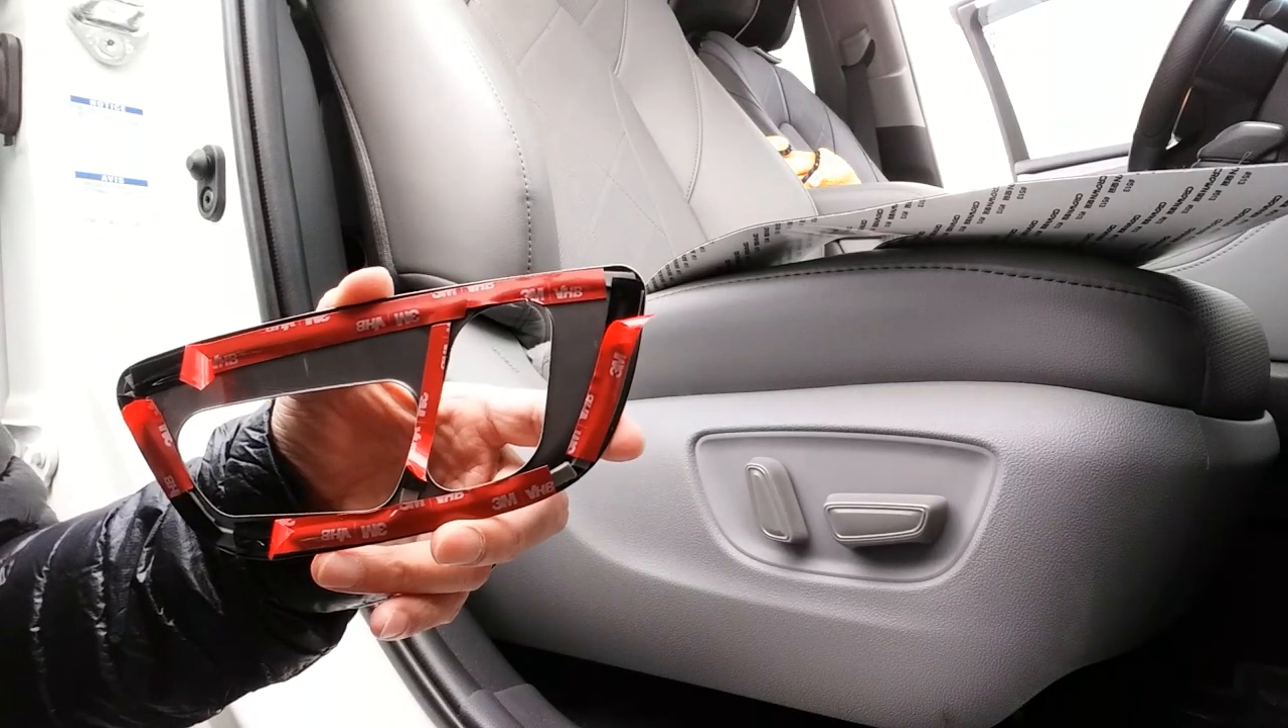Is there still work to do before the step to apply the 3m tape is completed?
No.